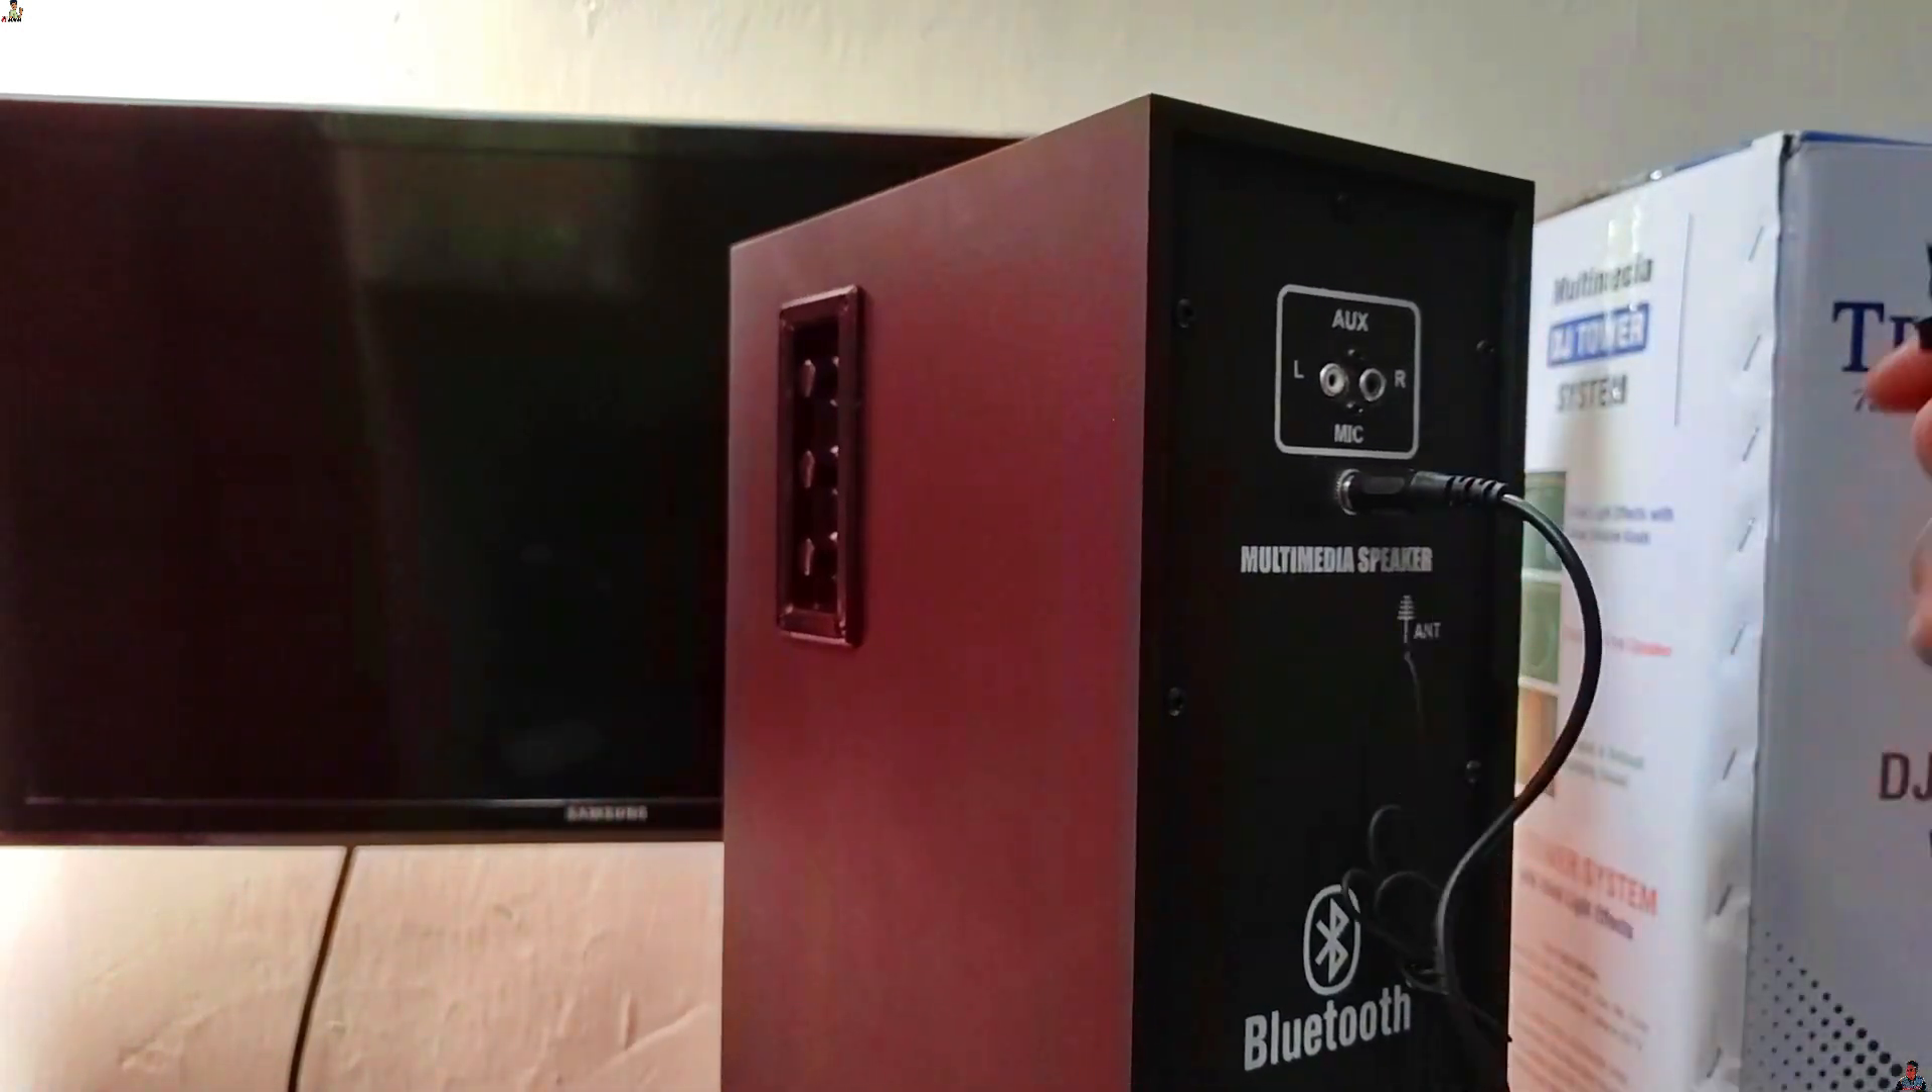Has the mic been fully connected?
Yes.